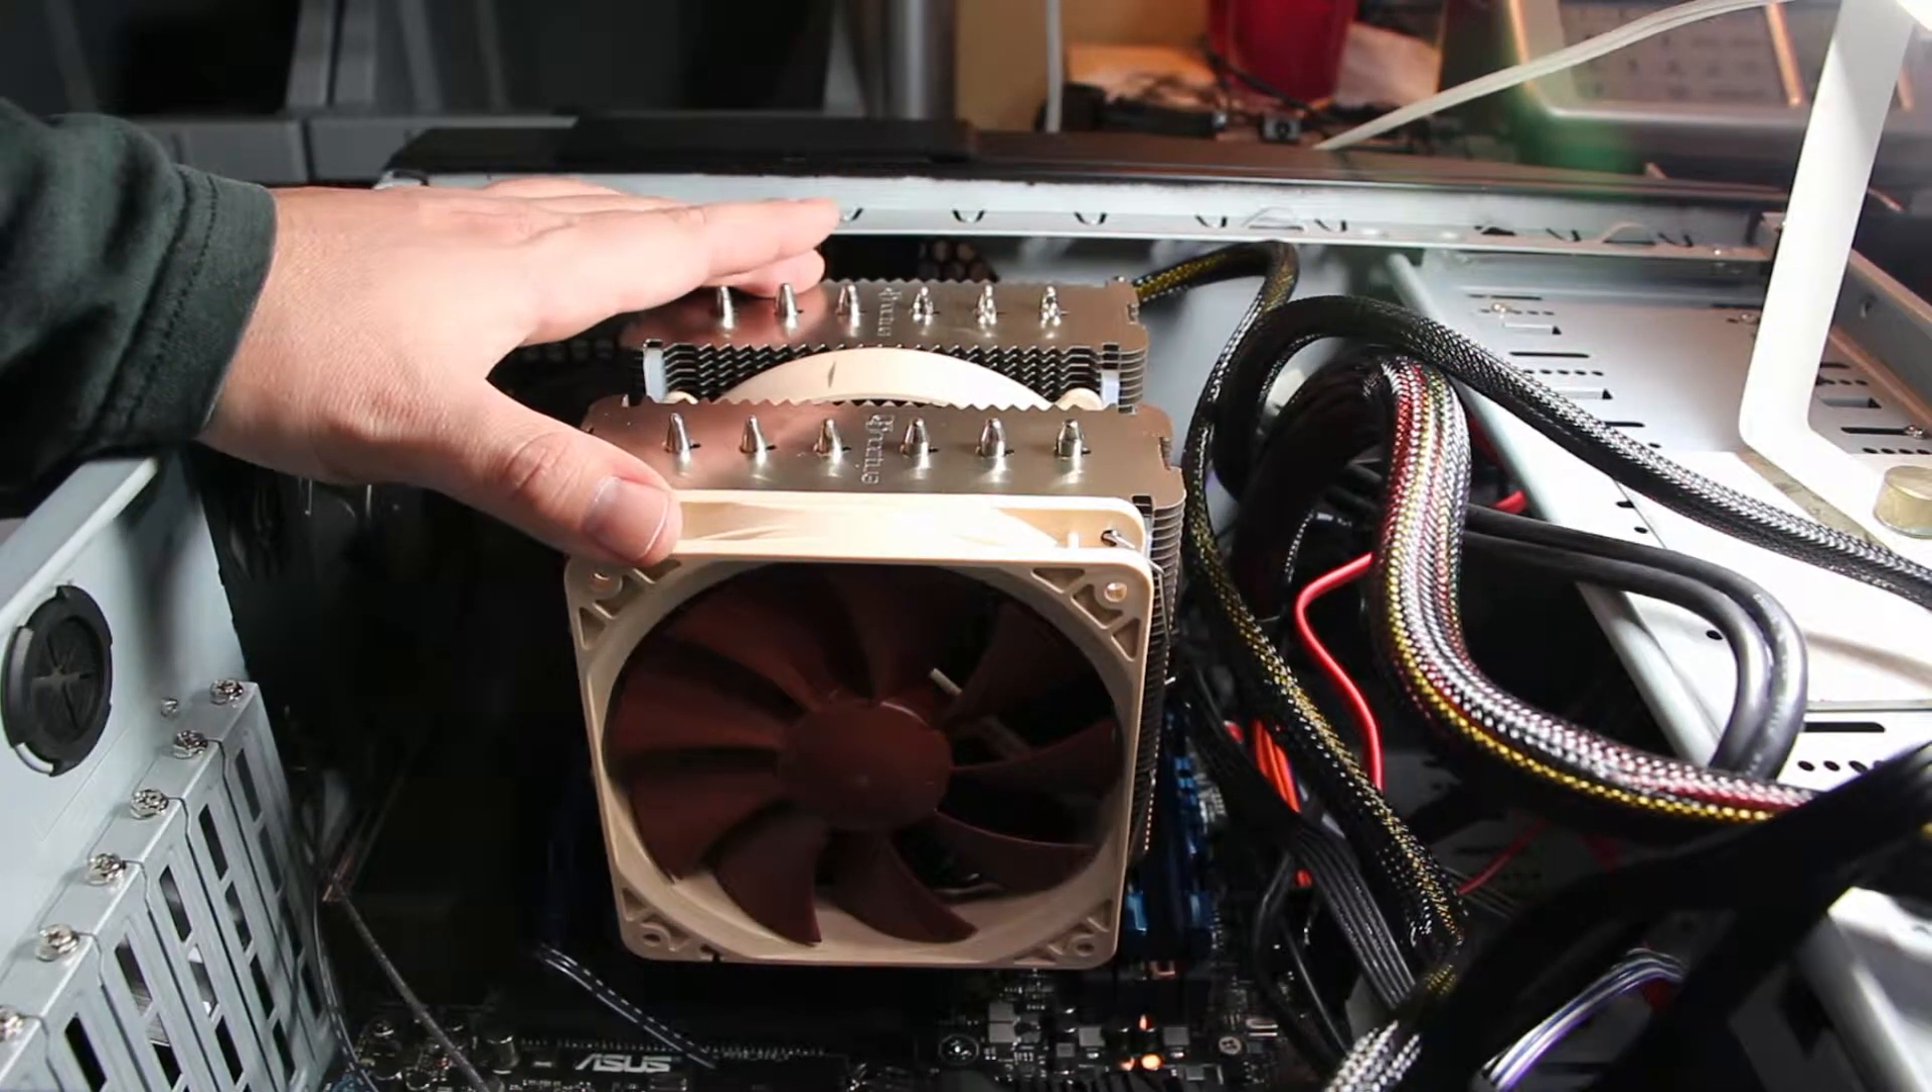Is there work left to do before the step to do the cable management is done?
Yes.